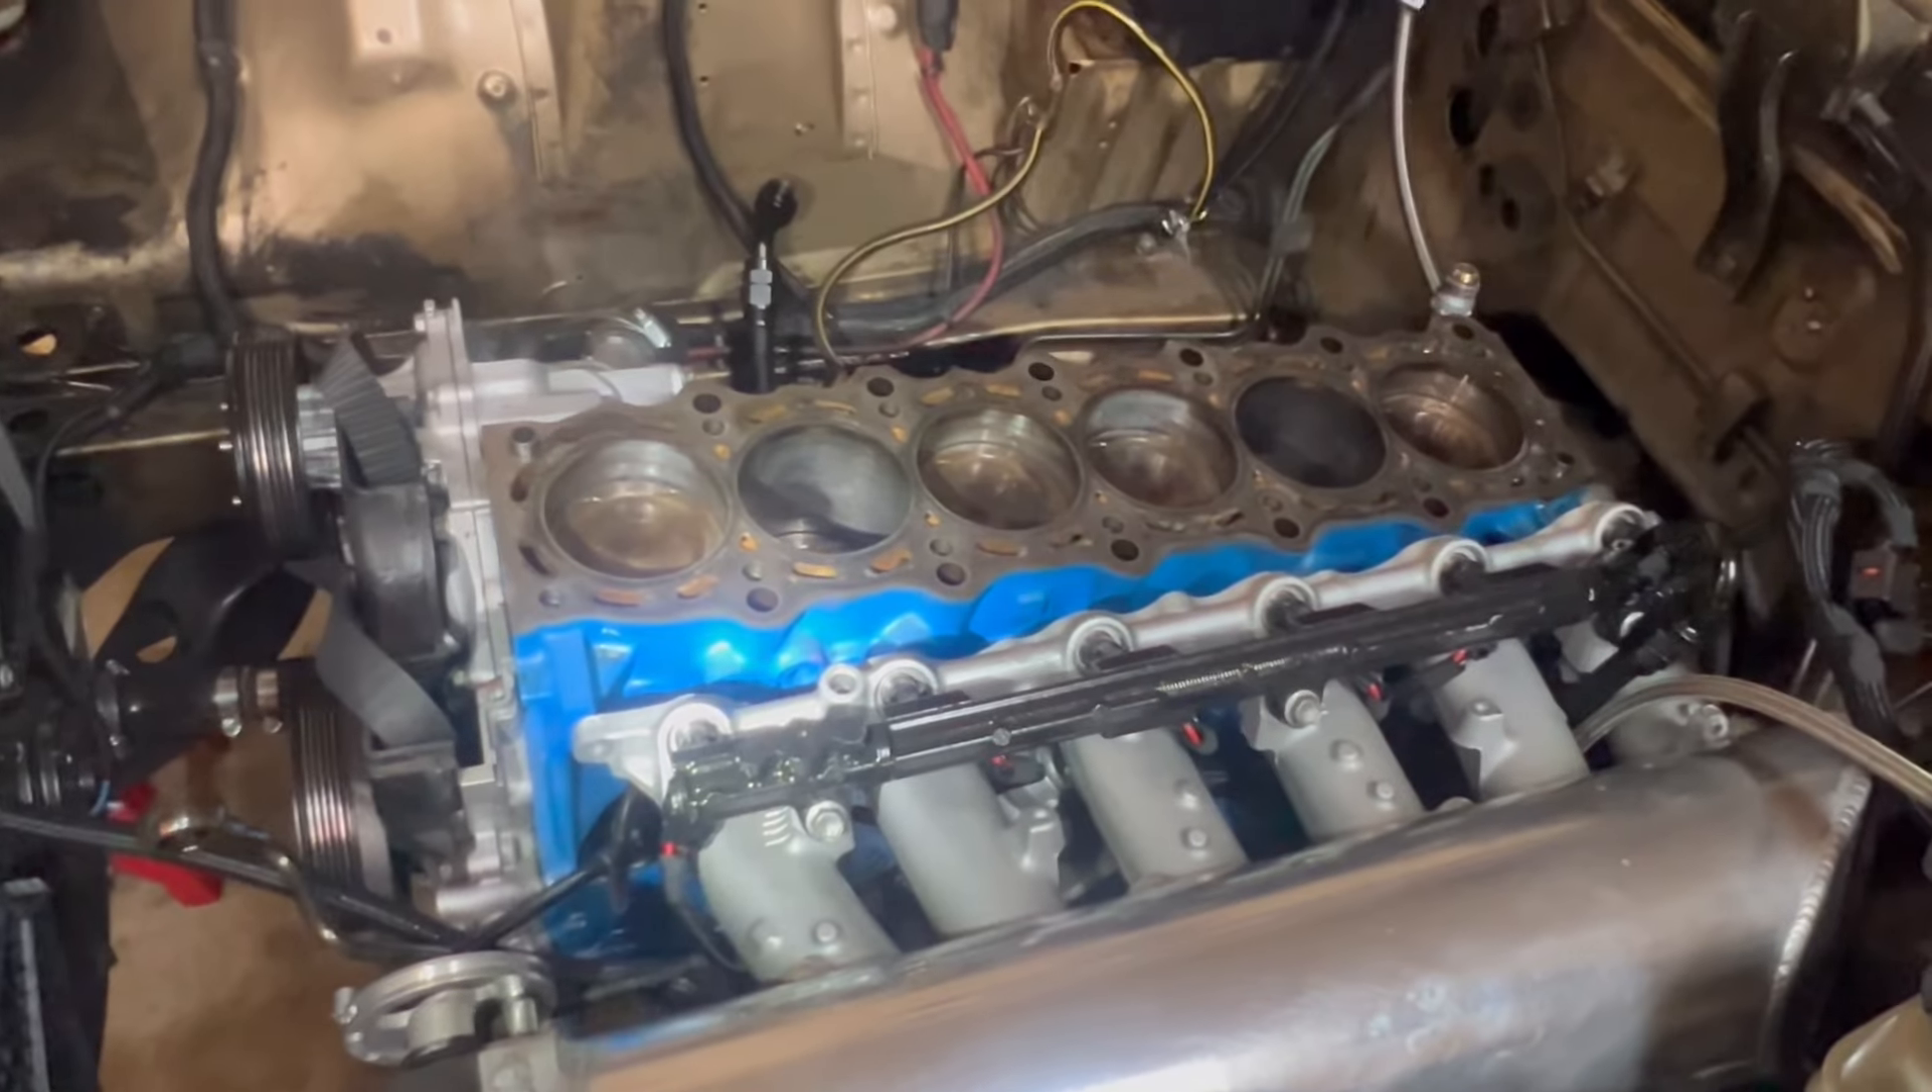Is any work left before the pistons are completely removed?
Yes.